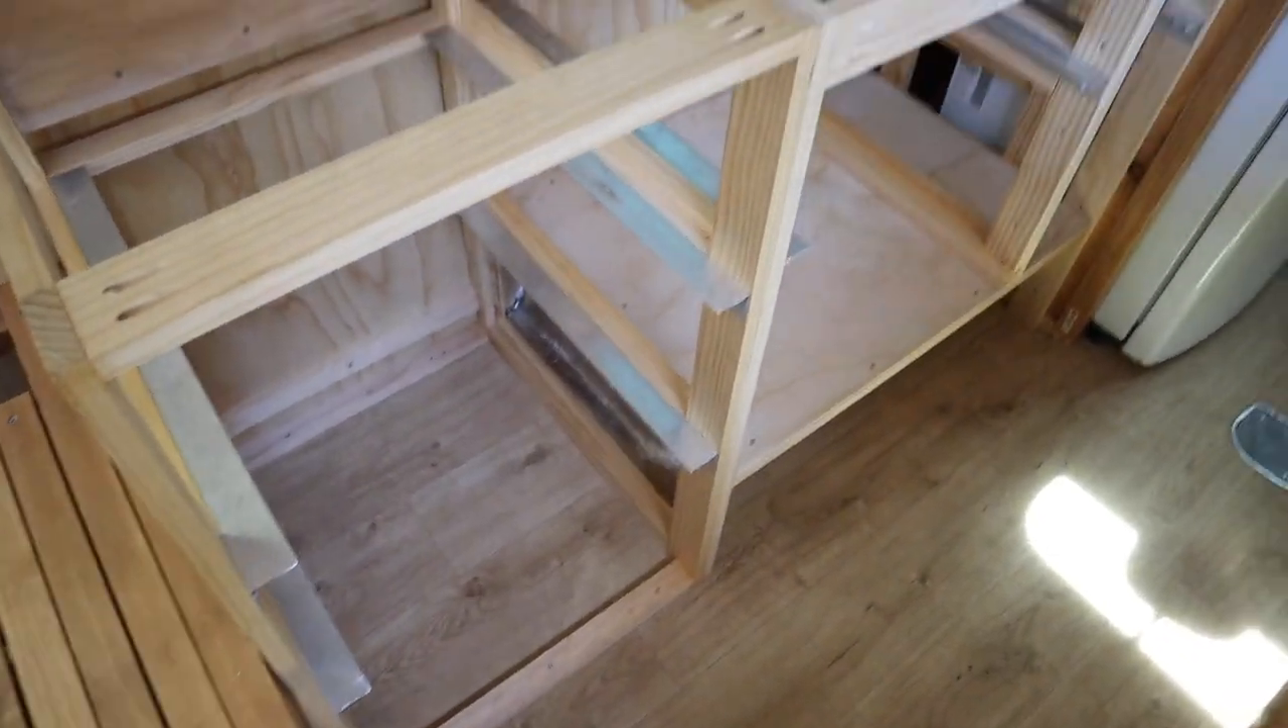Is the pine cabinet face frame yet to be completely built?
No.